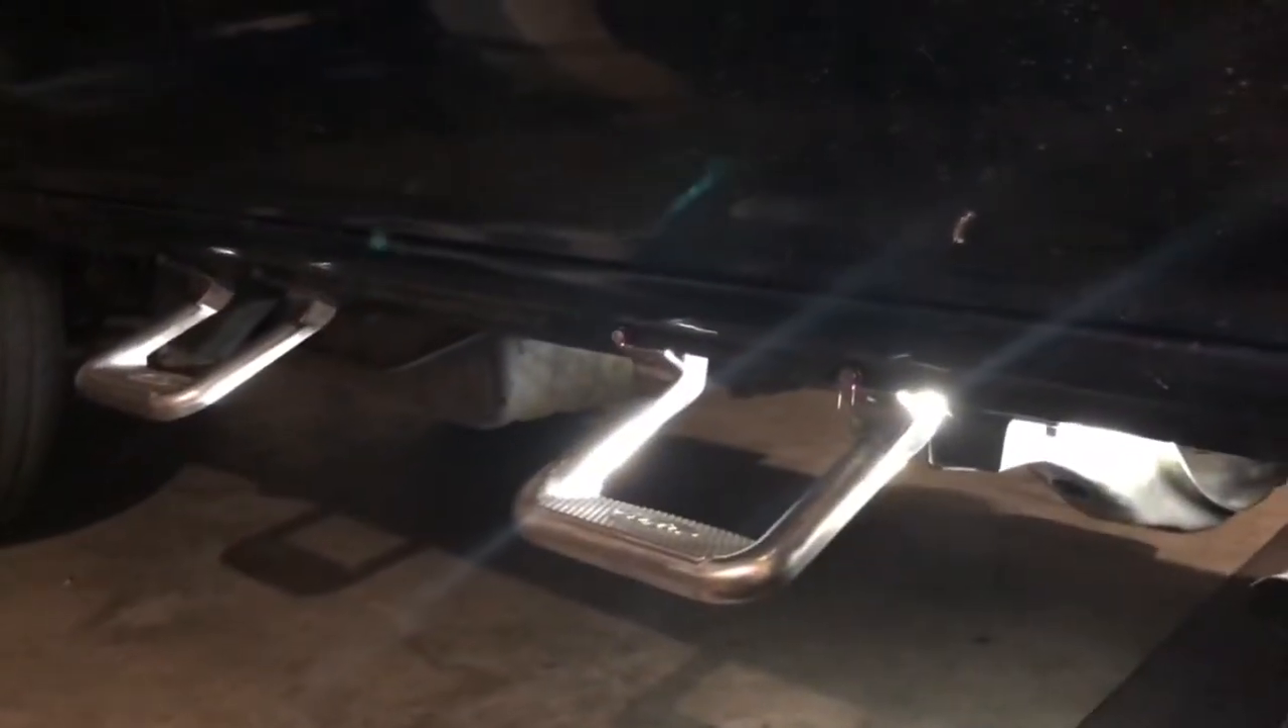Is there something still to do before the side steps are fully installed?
No.